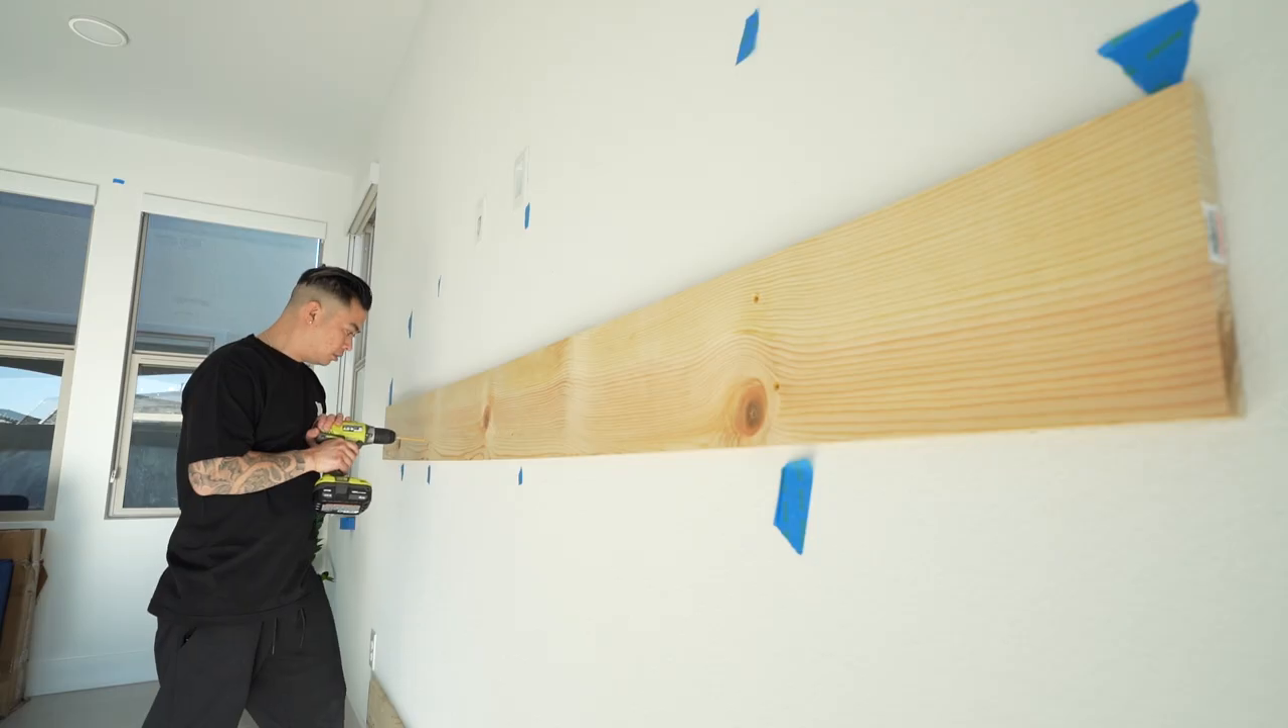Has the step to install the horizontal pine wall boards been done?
No.